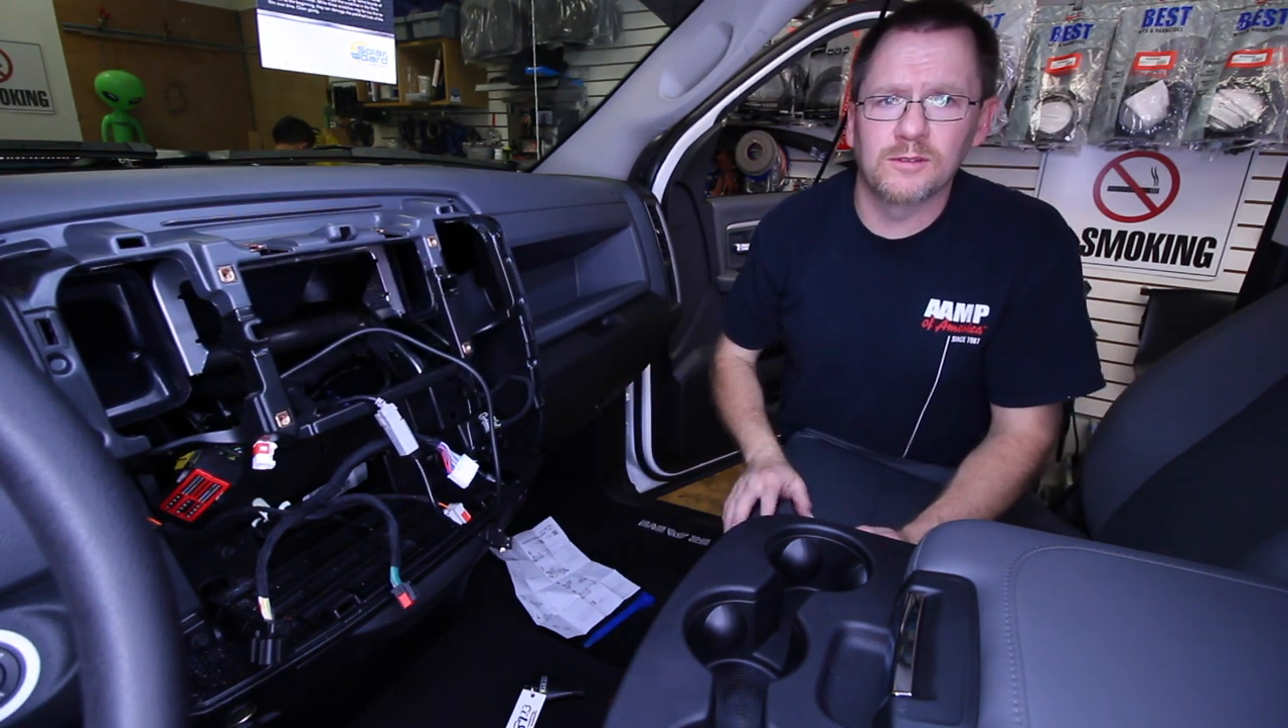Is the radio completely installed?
No.